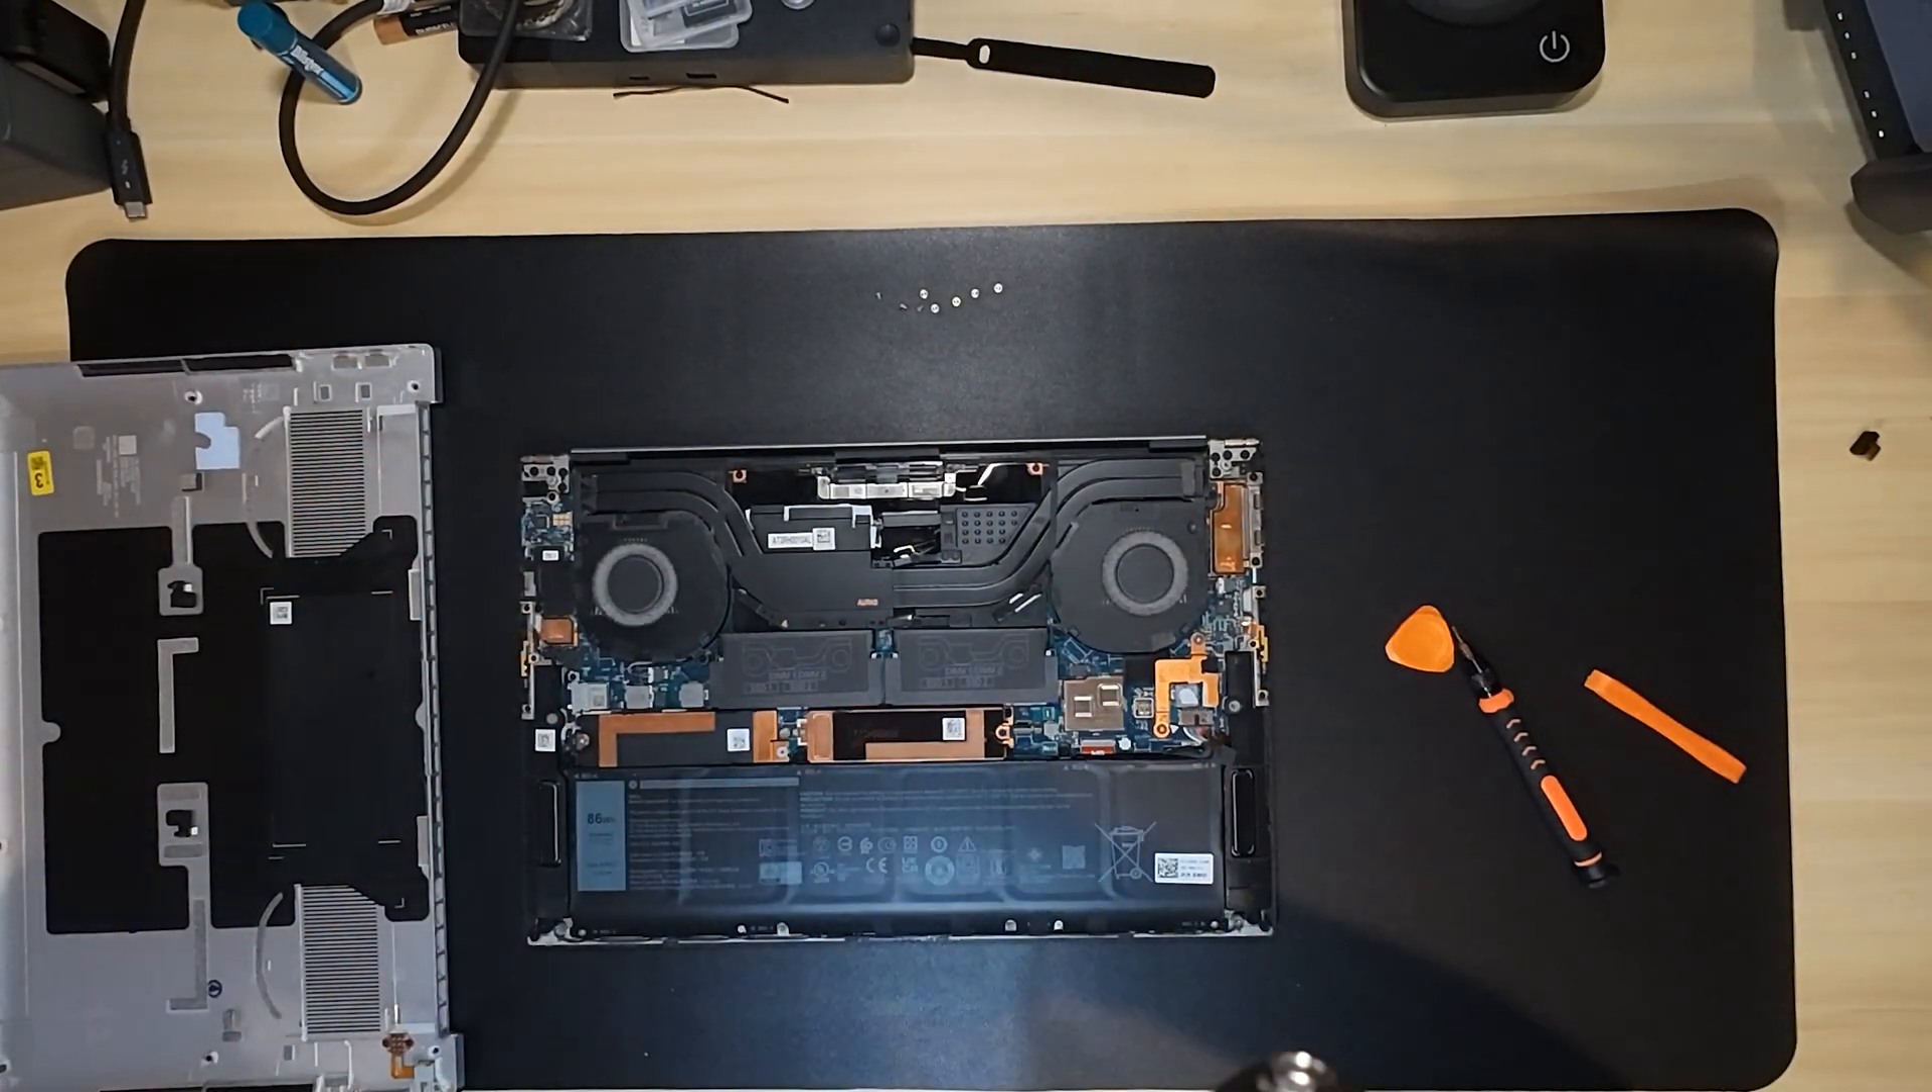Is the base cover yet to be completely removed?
No.